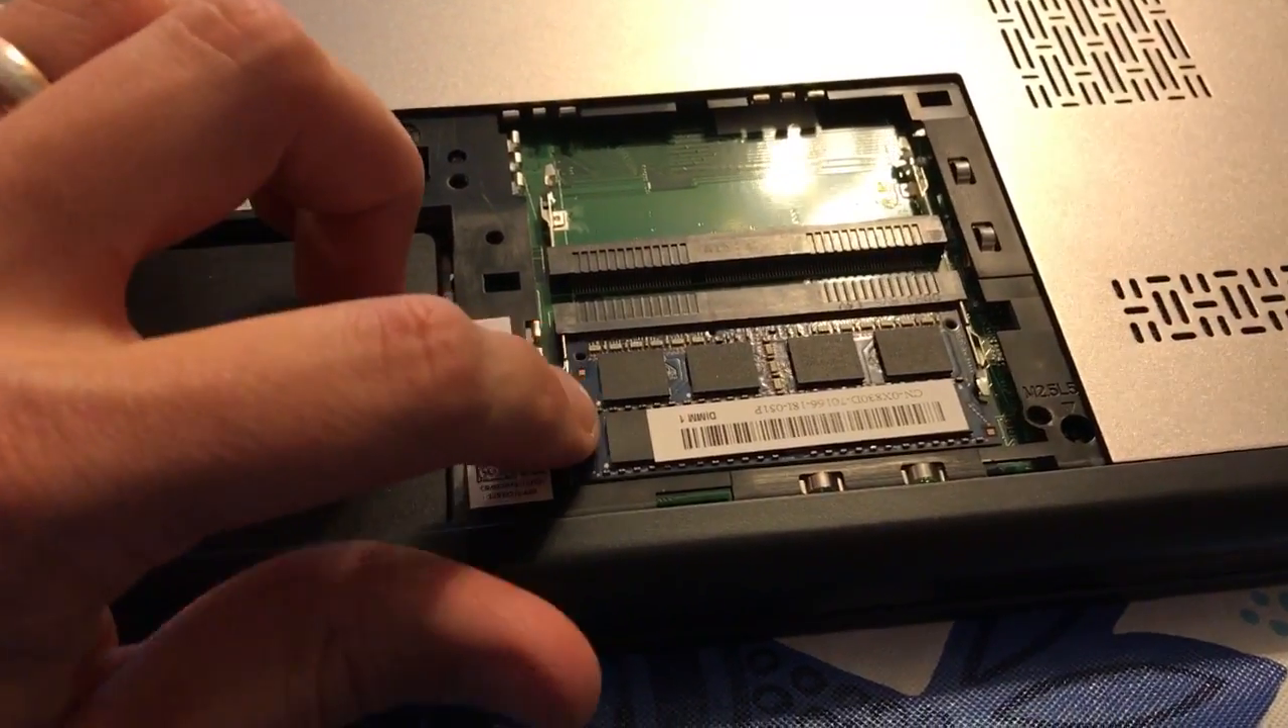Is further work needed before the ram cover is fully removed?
No.